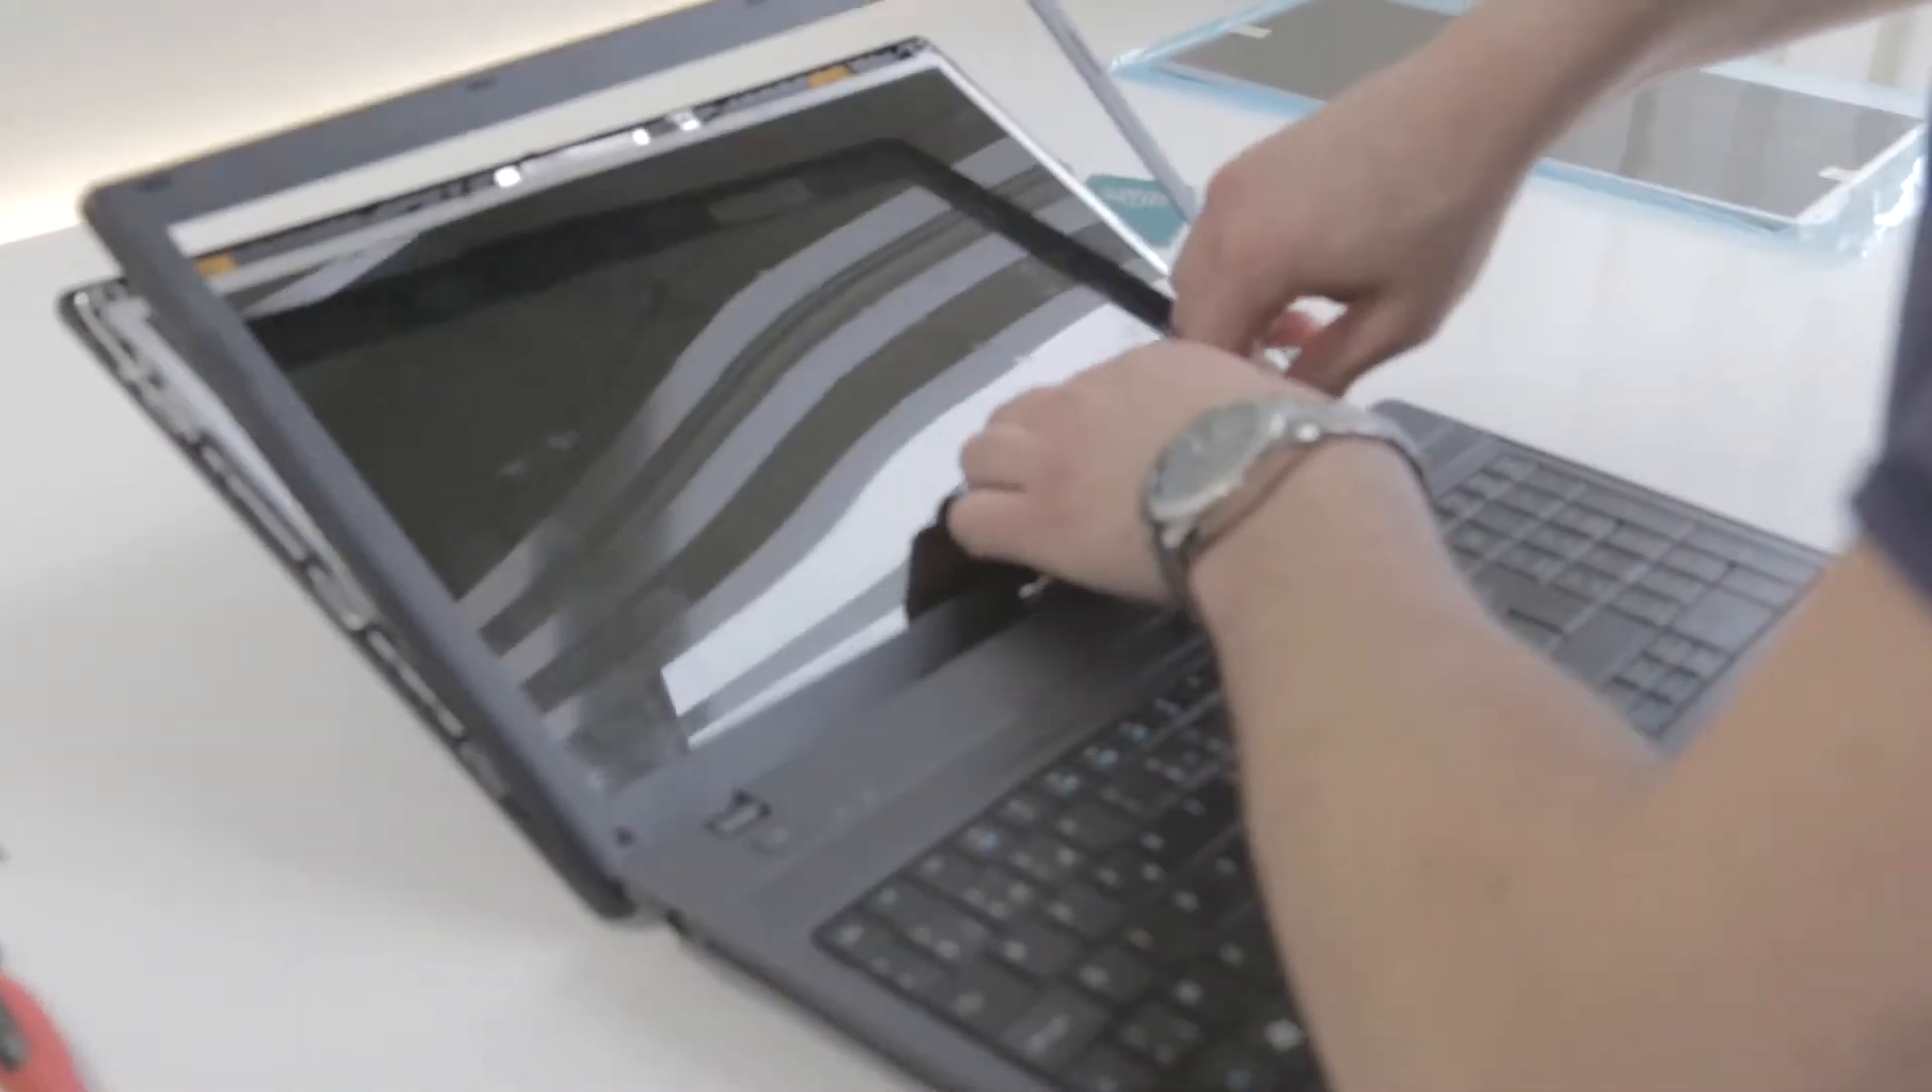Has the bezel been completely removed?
No.